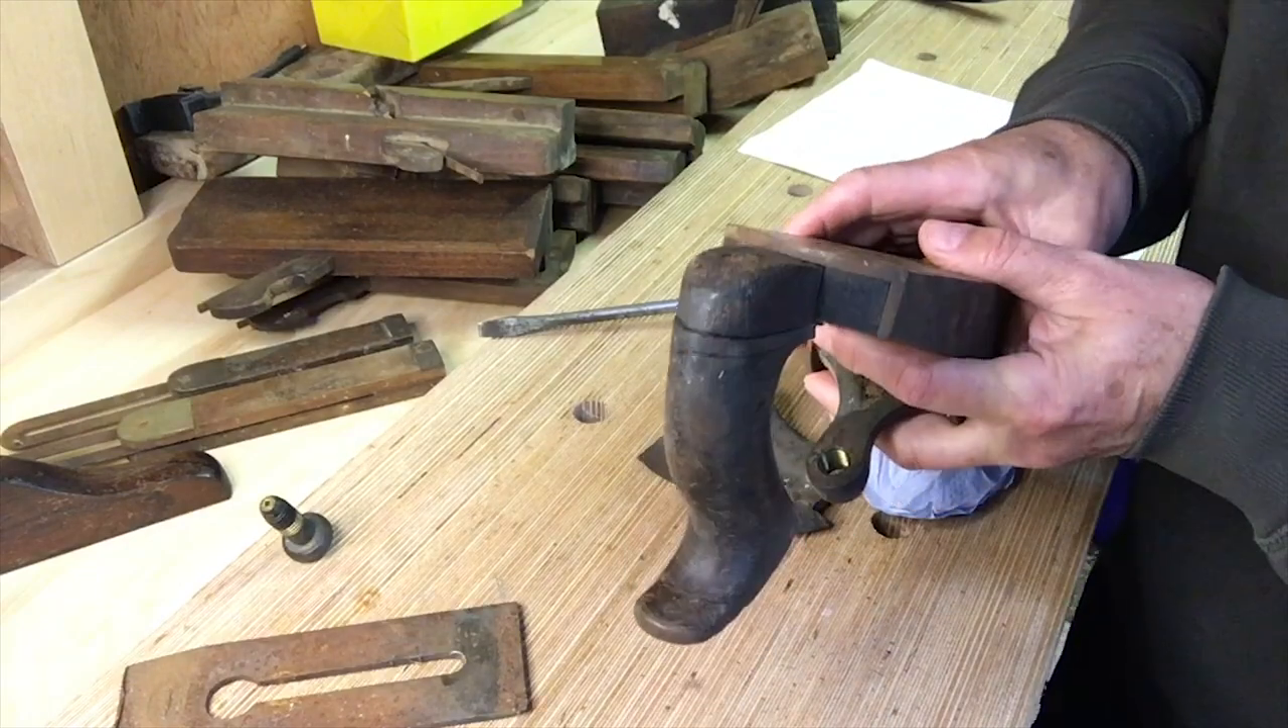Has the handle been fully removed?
No.